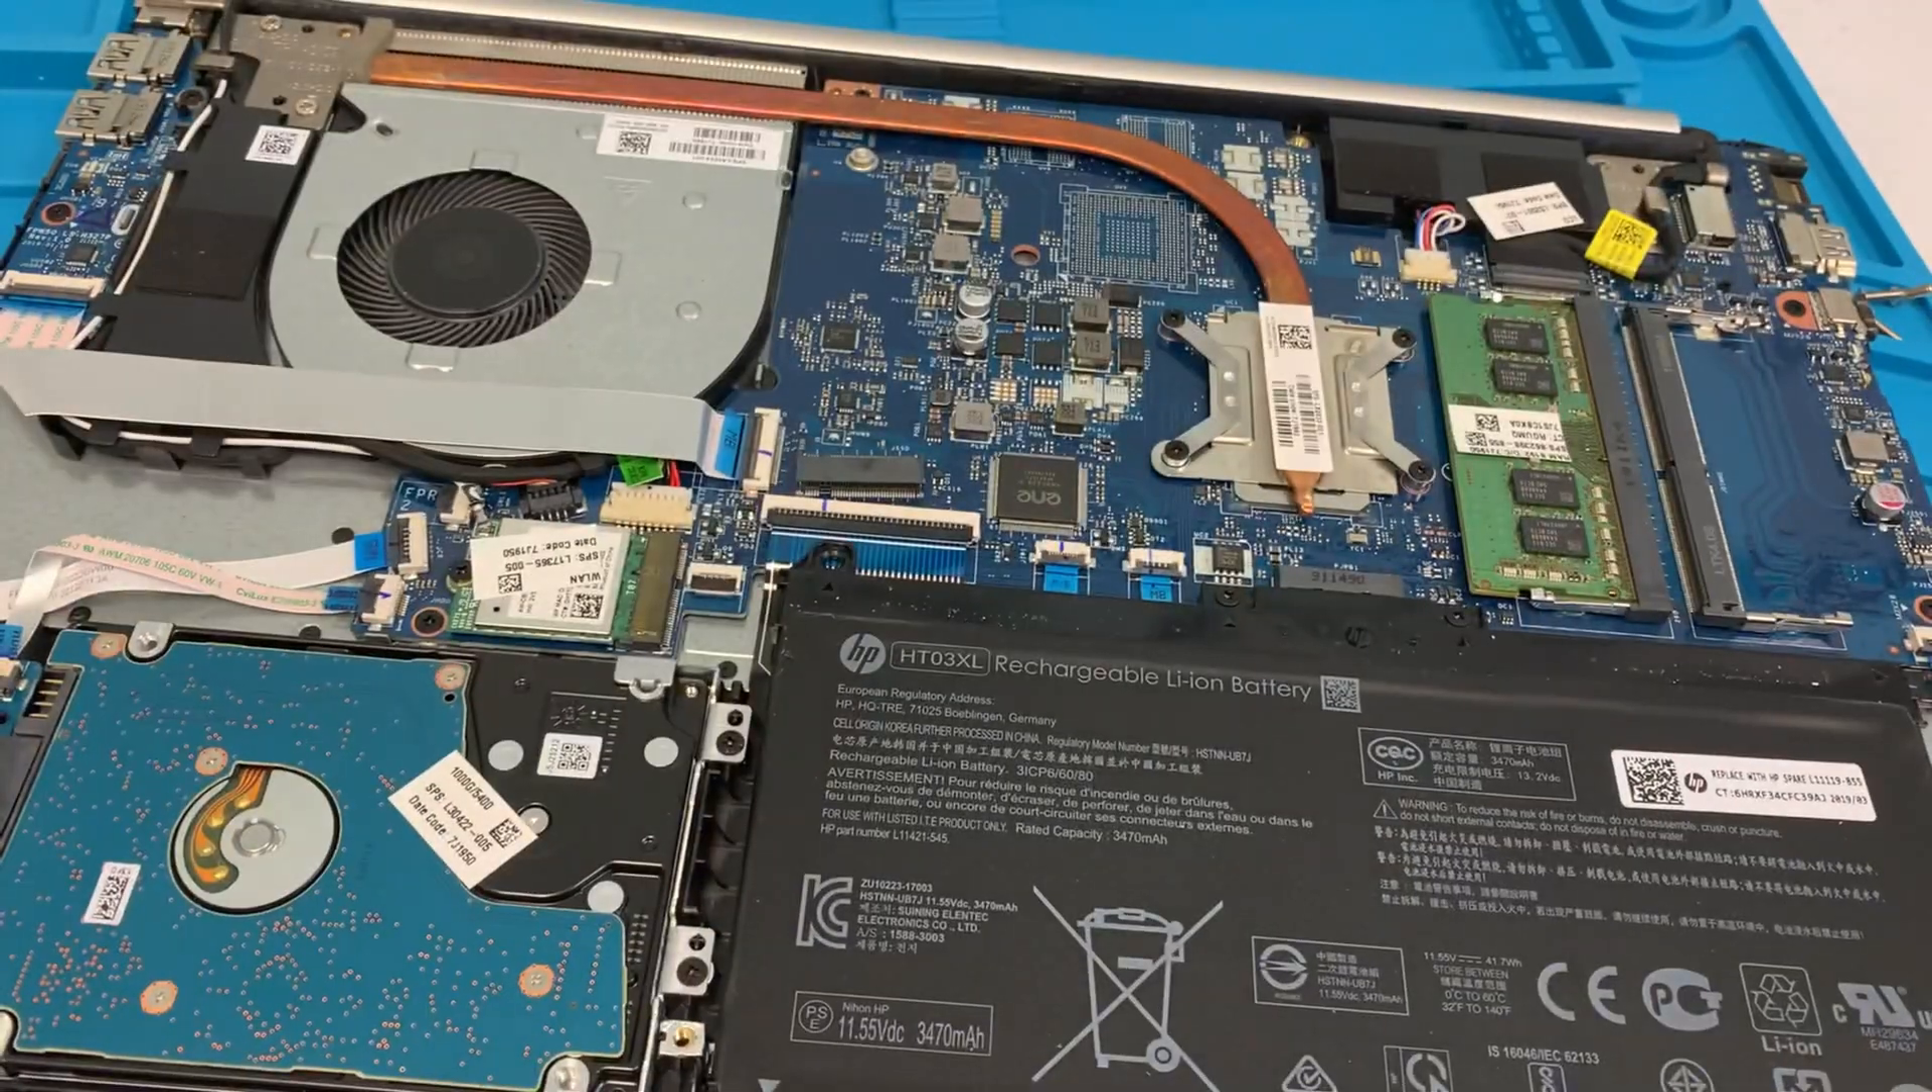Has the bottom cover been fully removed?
Yes.